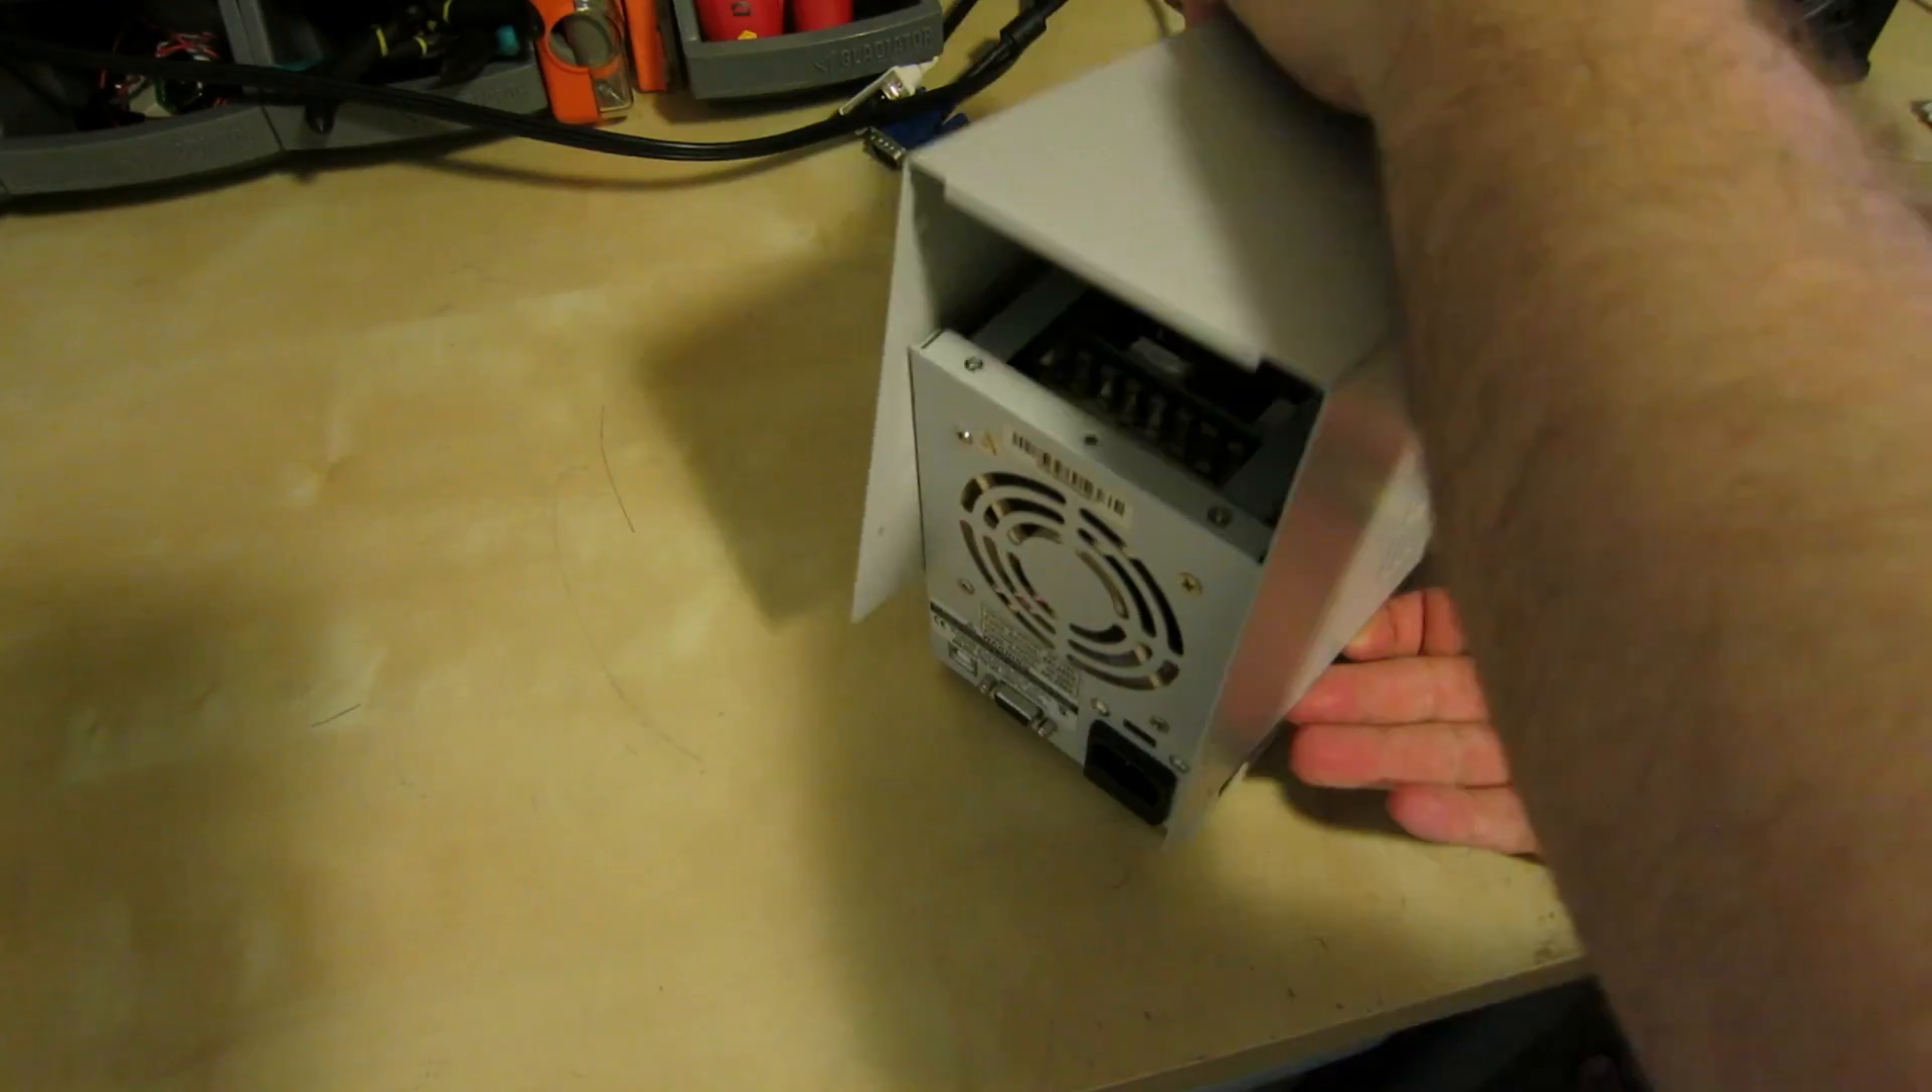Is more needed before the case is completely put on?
Yes.